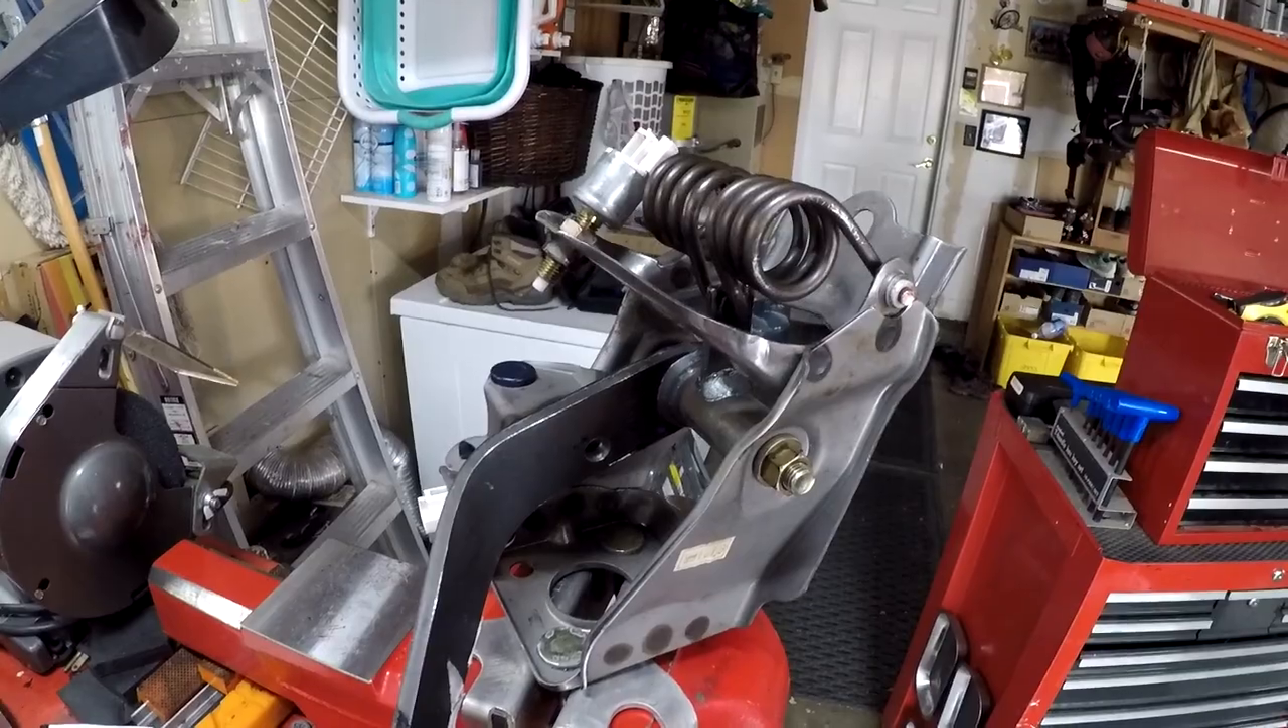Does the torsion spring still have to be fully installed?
No.